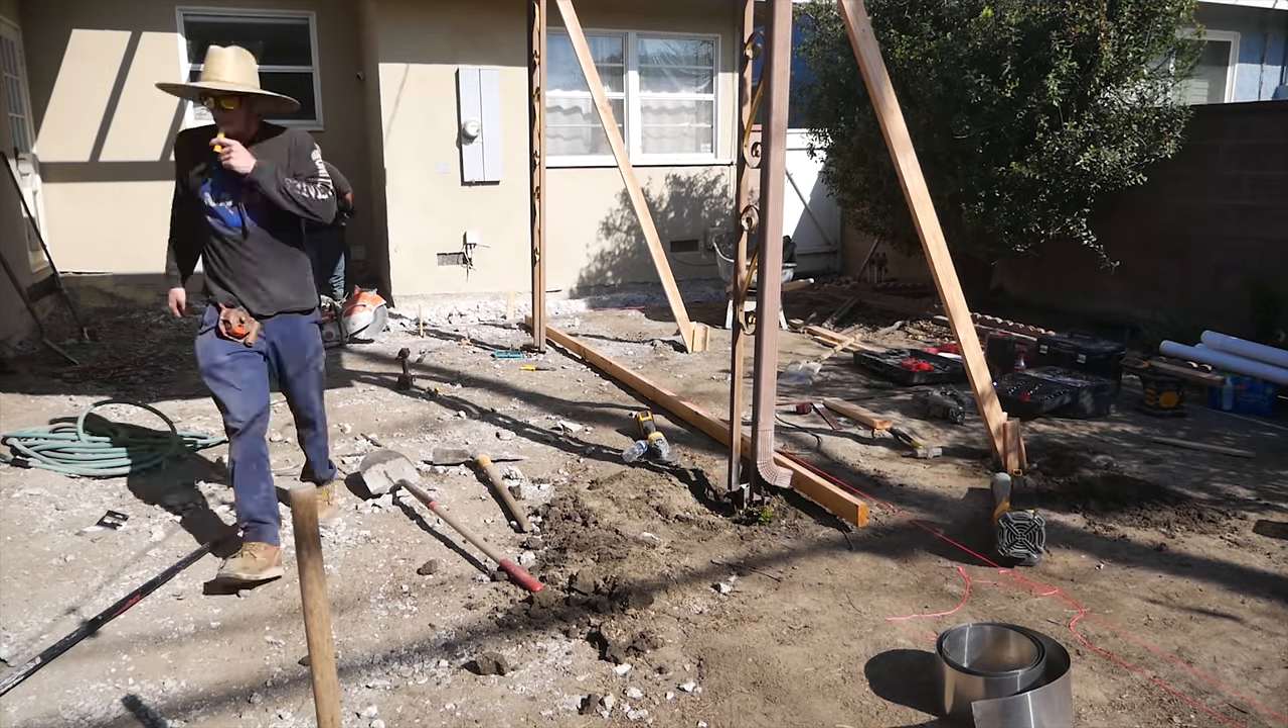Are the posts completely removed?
No.